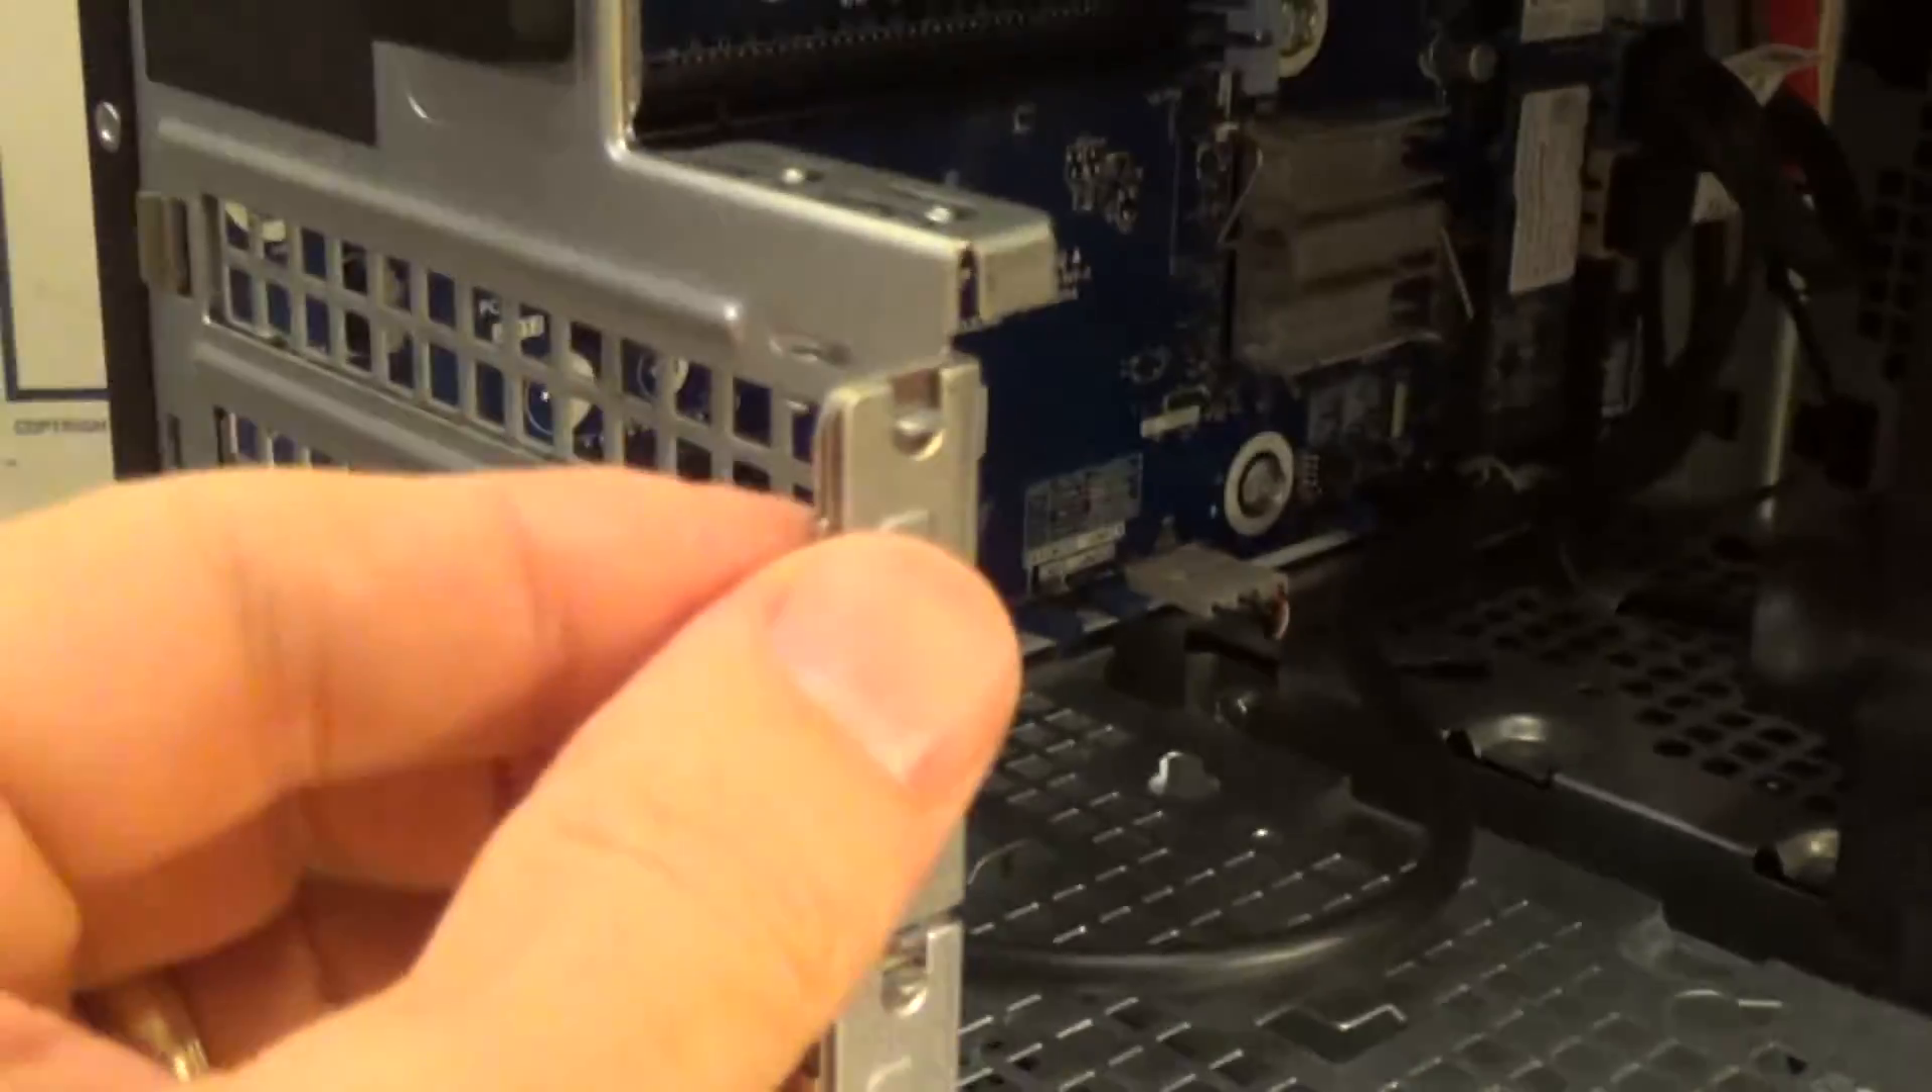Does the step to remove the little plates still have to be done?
Yes.